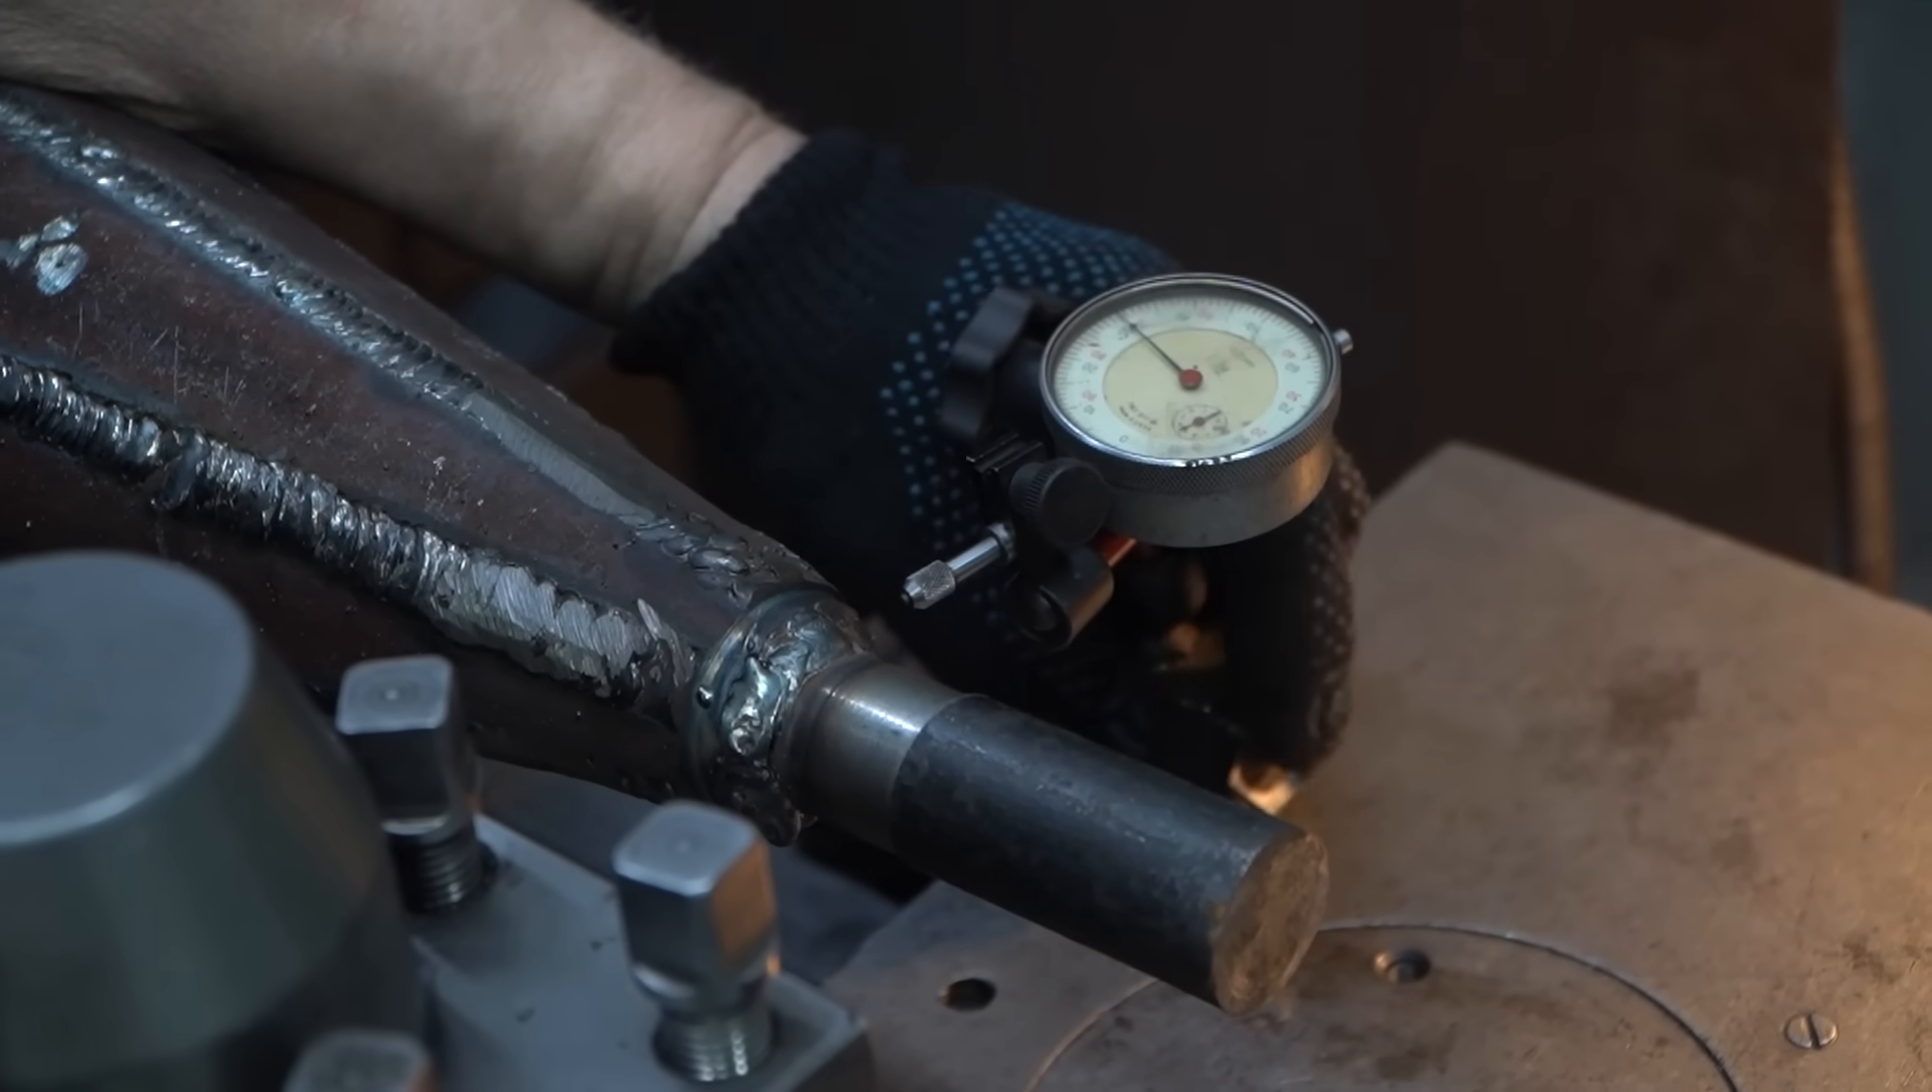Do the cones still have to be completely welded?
No.